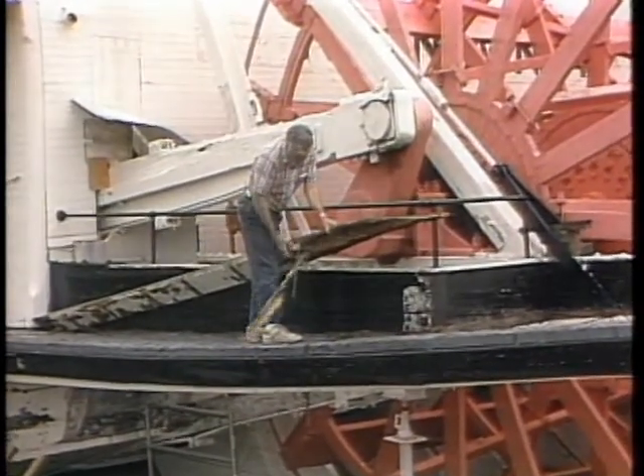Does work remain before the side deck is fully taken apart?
Yes.